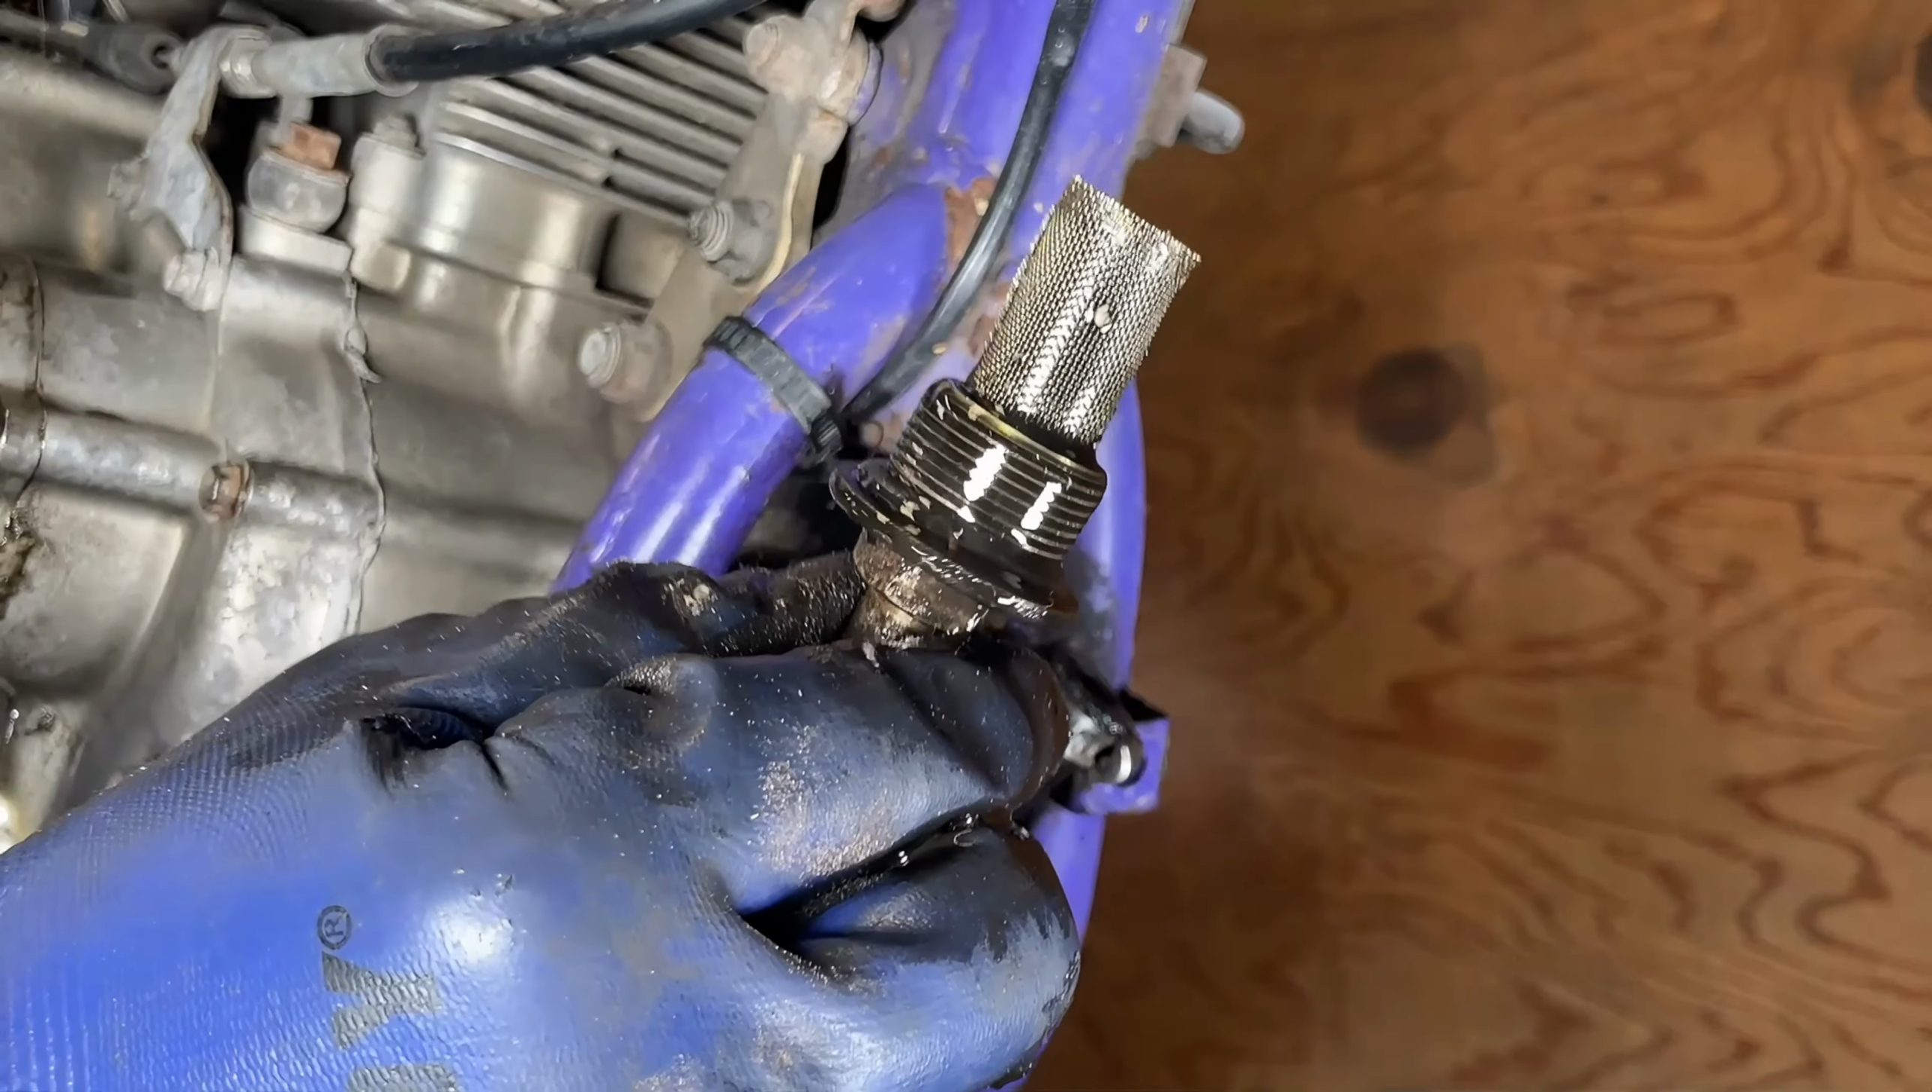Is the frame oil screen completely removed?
Yes.